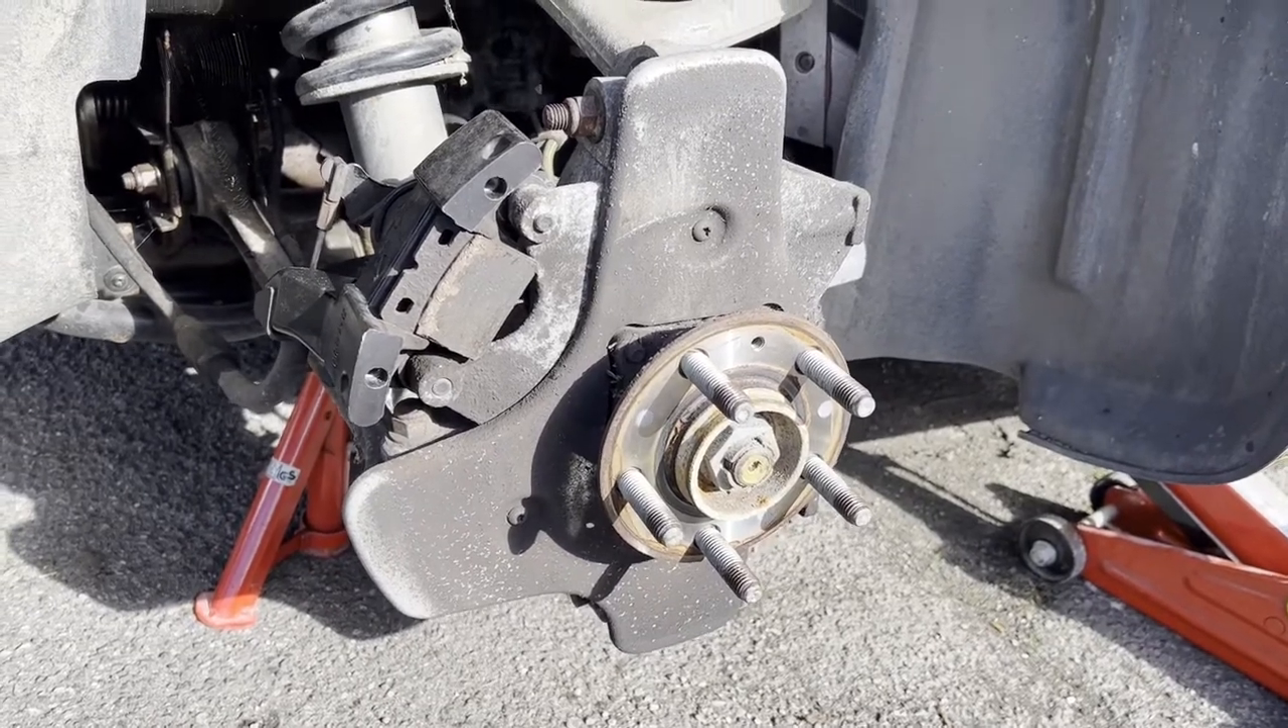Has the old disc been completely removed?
Yes.